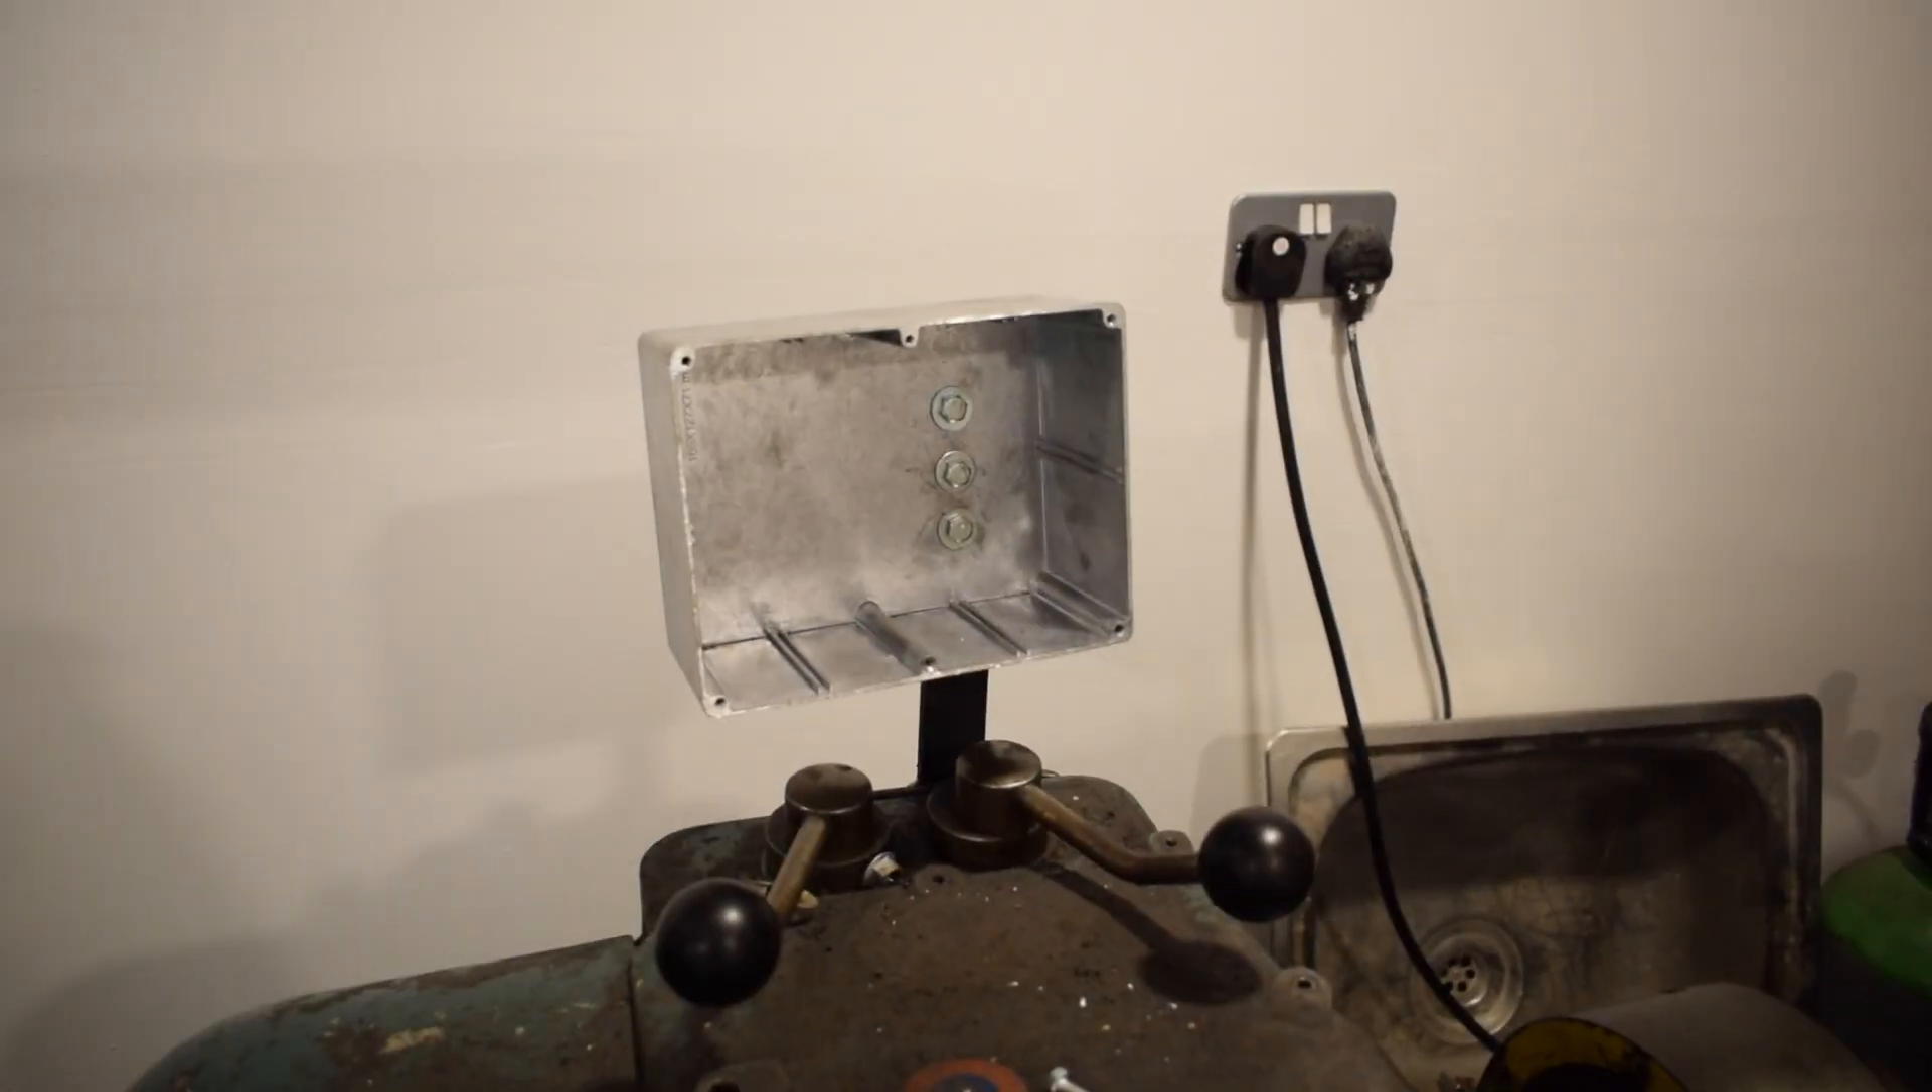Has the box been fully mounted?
Yes.